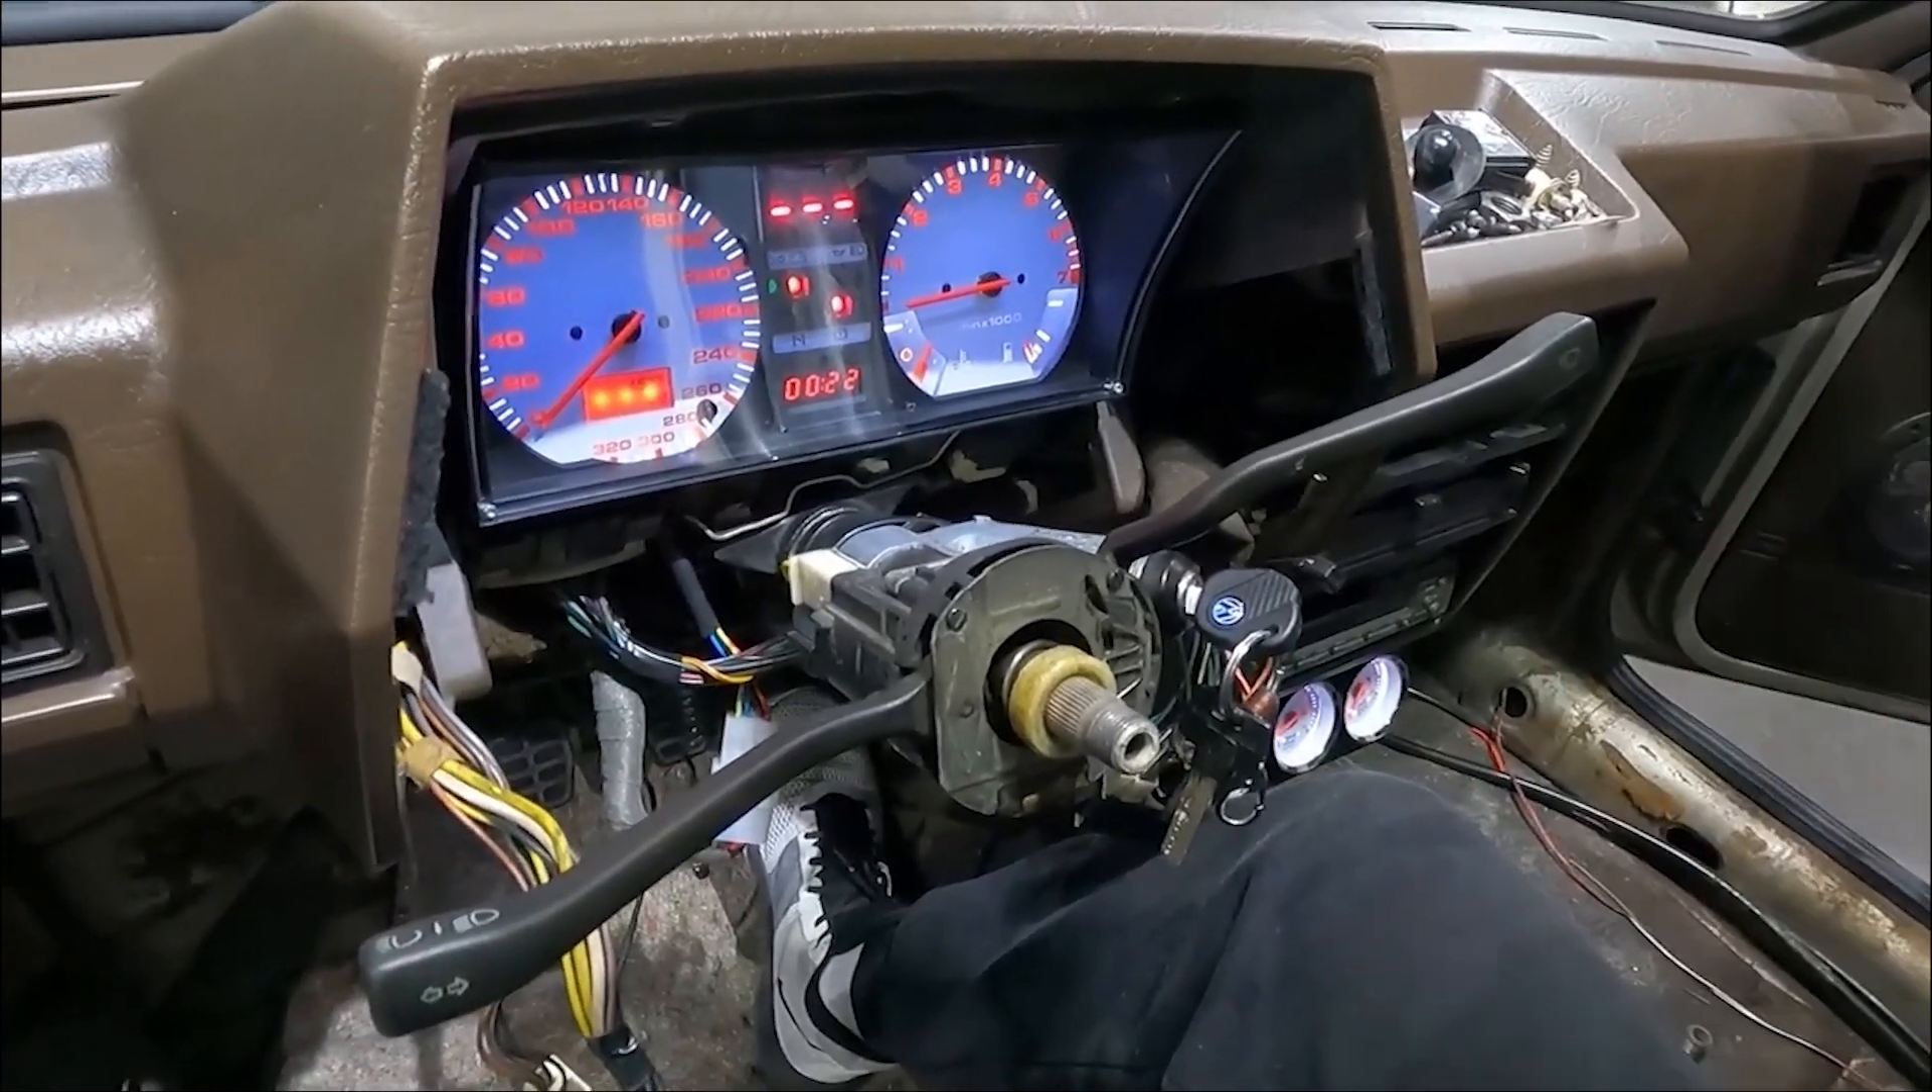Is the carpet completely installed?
No.